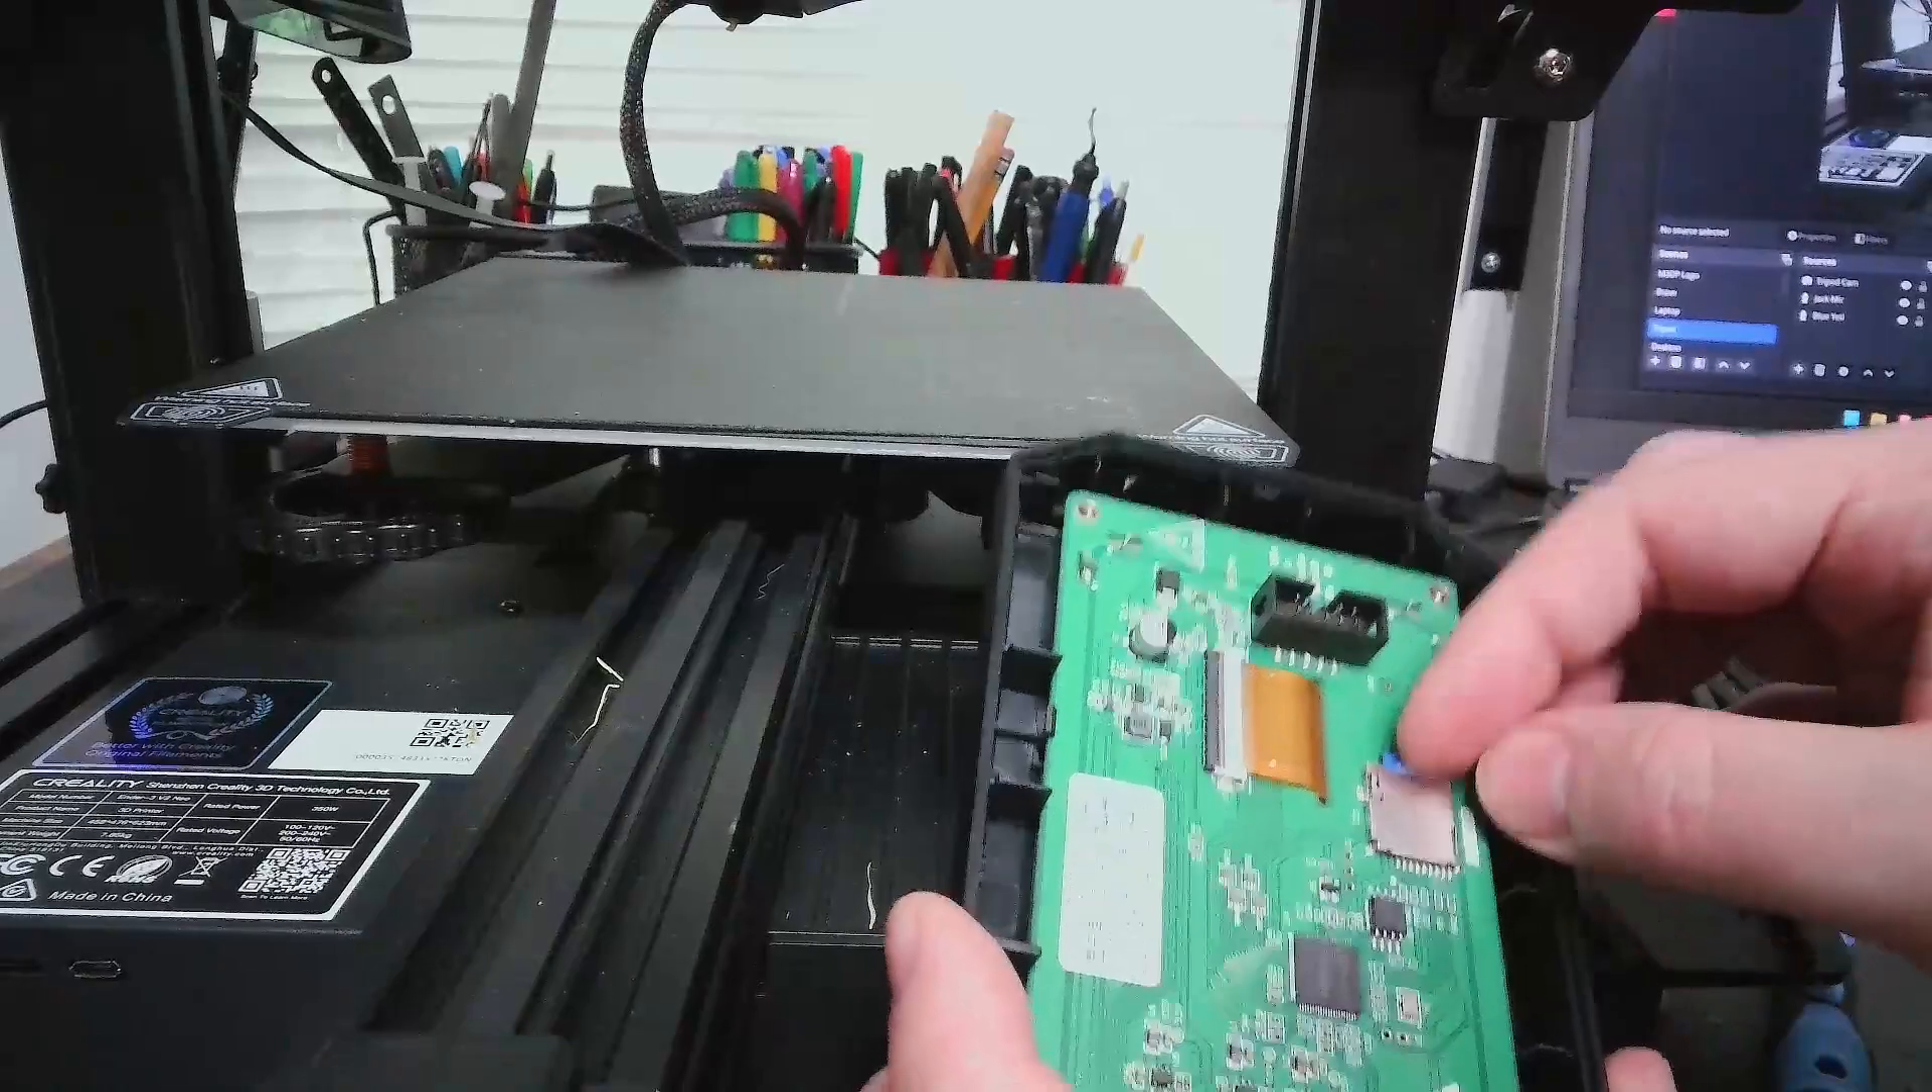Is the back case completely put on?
No.